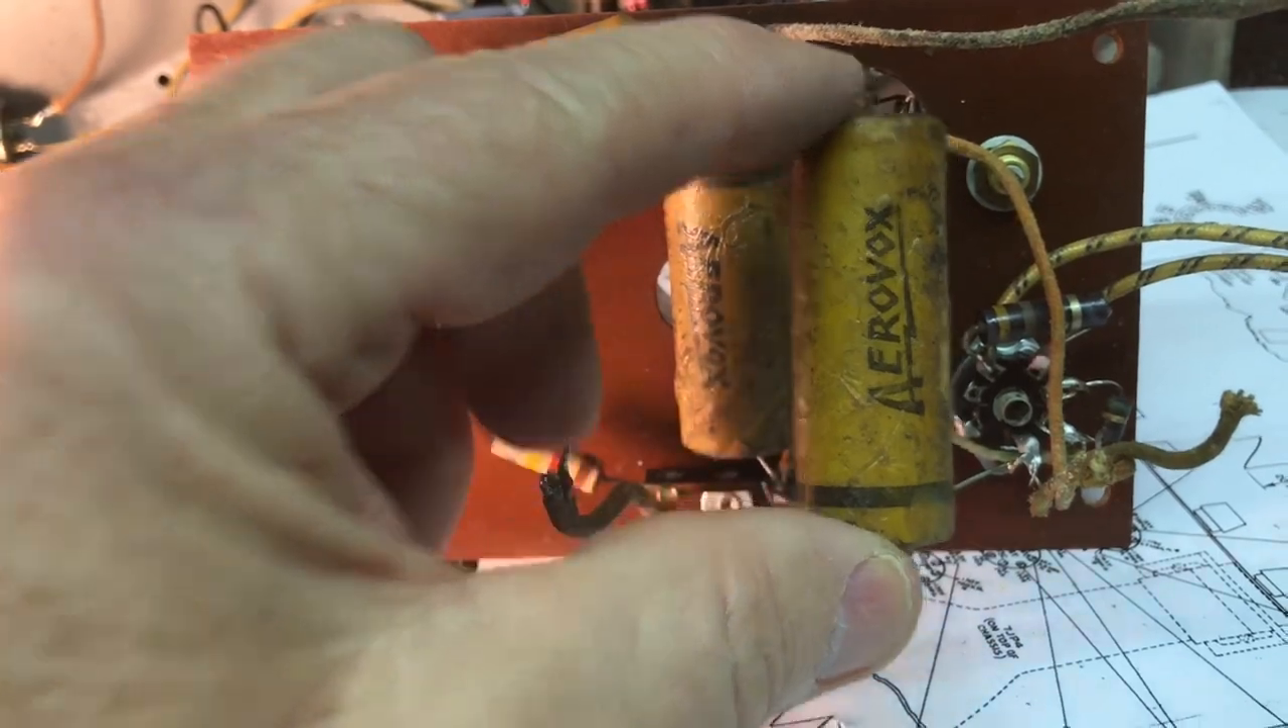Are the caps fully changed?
No.